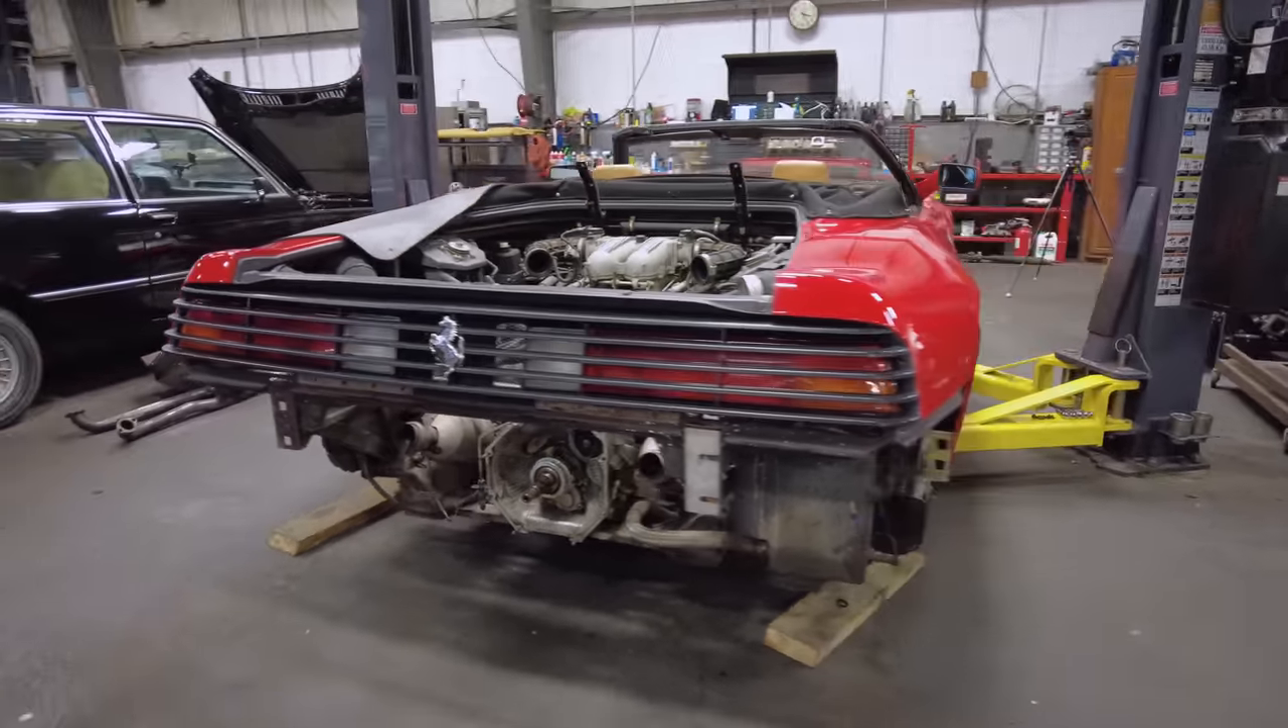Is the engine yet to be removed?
Yes.